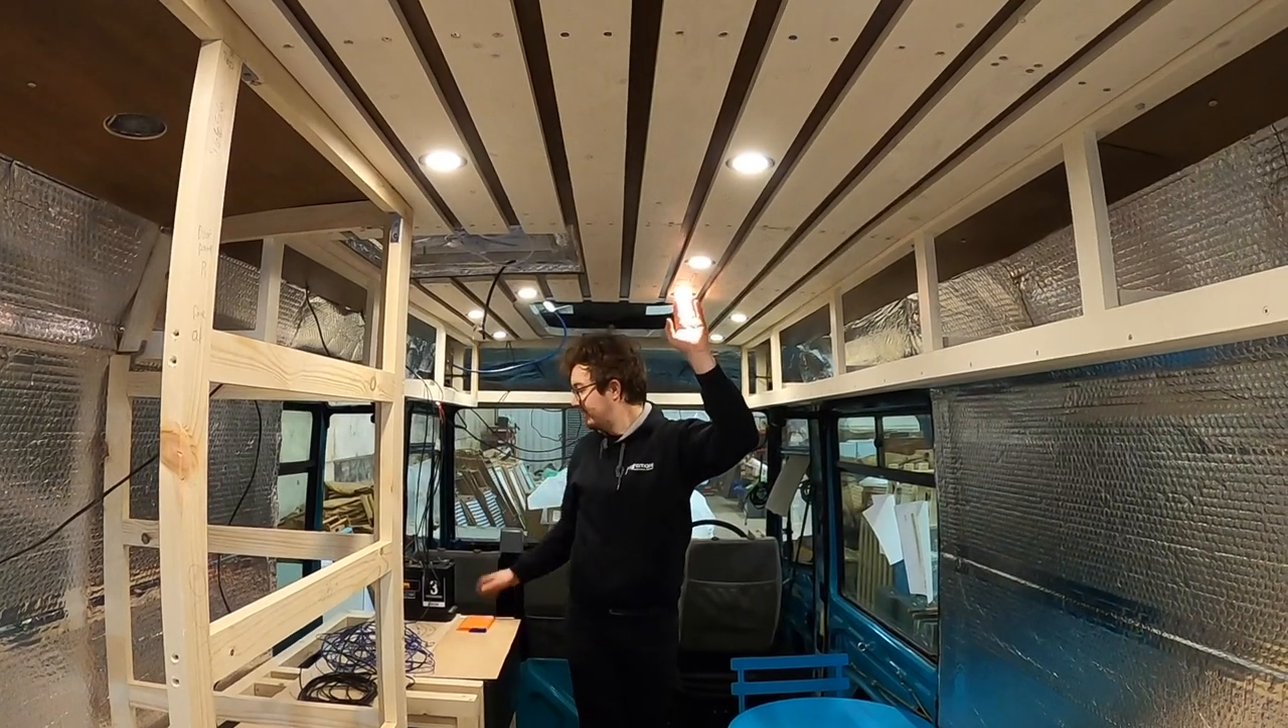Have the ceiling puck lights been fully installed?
Yes.